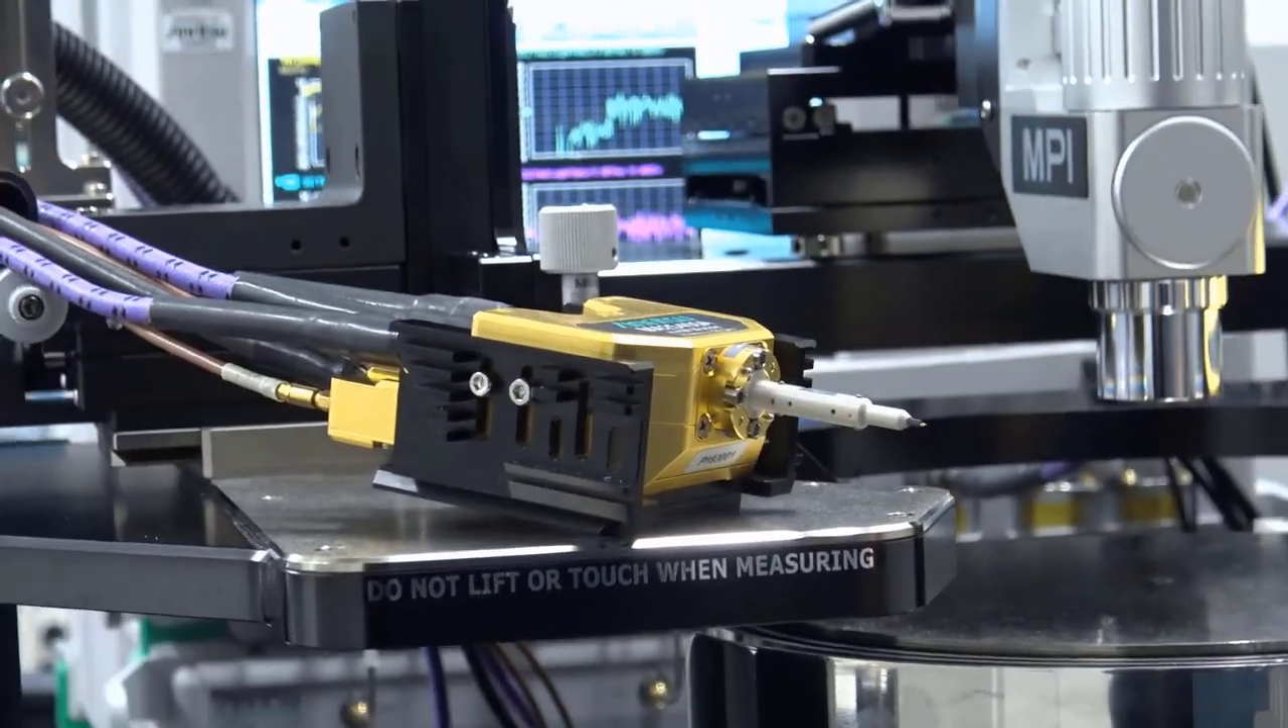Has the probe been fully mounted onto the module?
Yes.